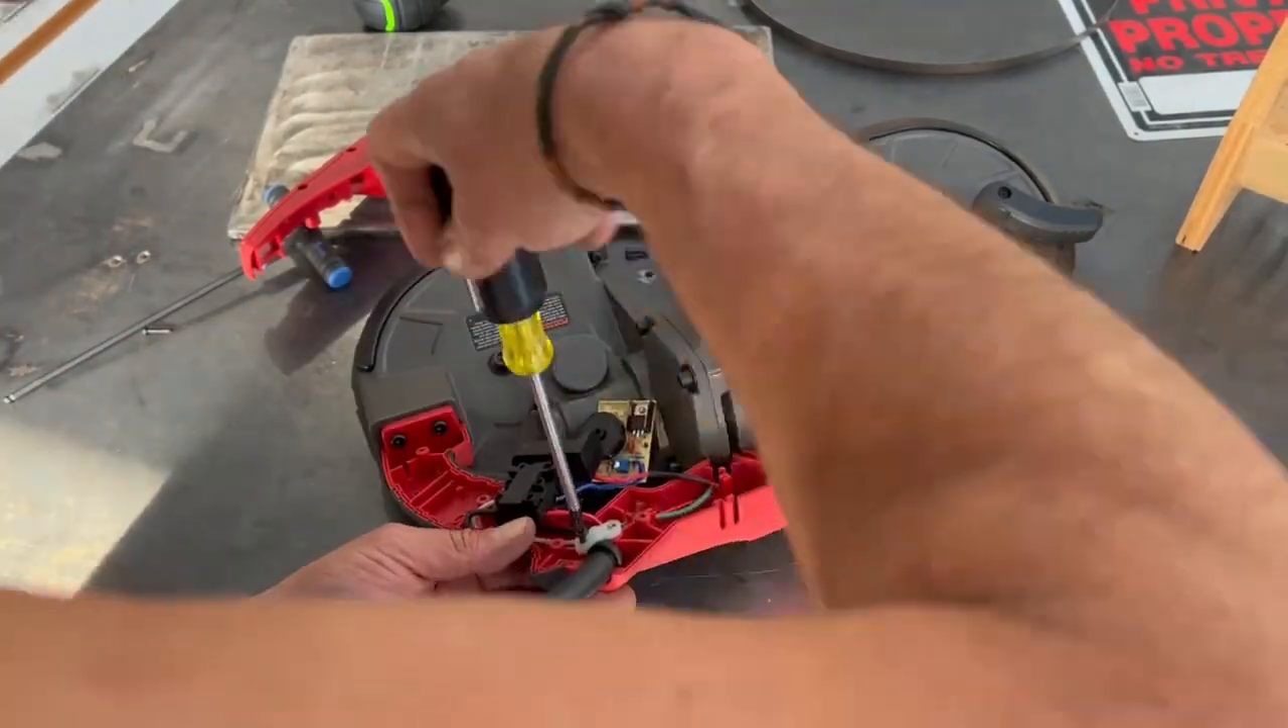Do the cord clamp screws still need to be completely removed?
Yes.